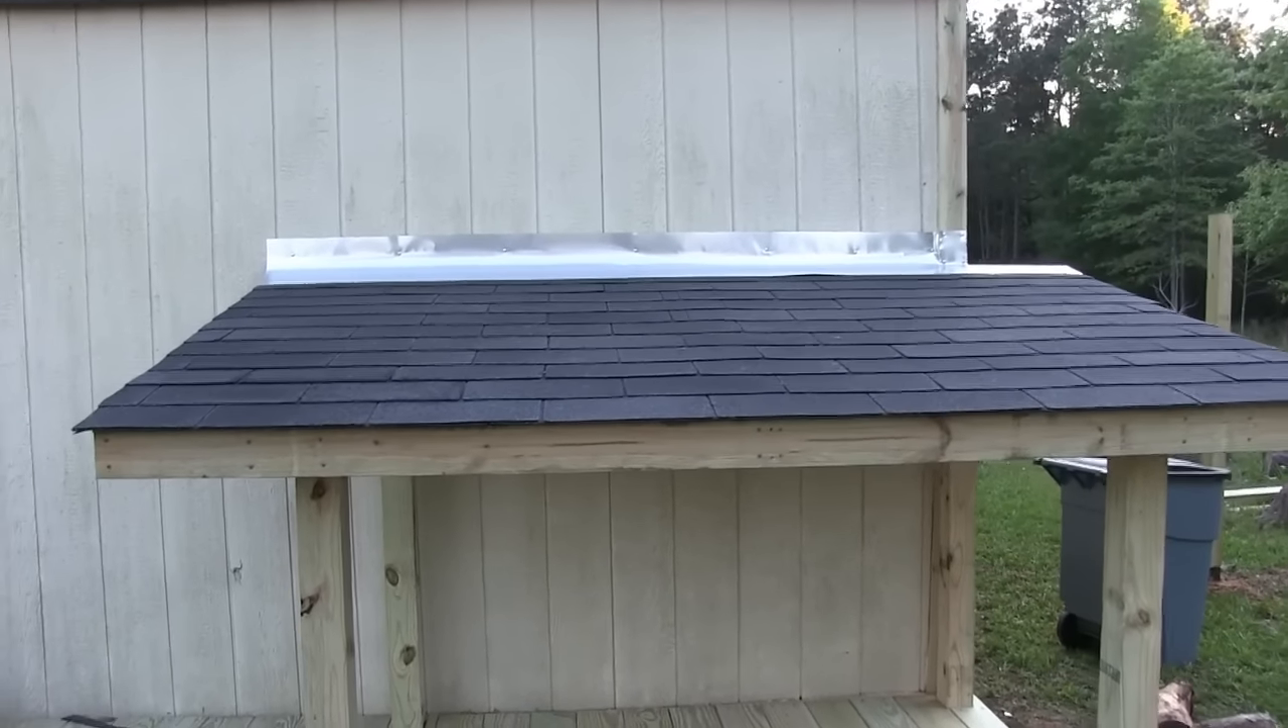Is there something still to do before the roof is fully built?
No.